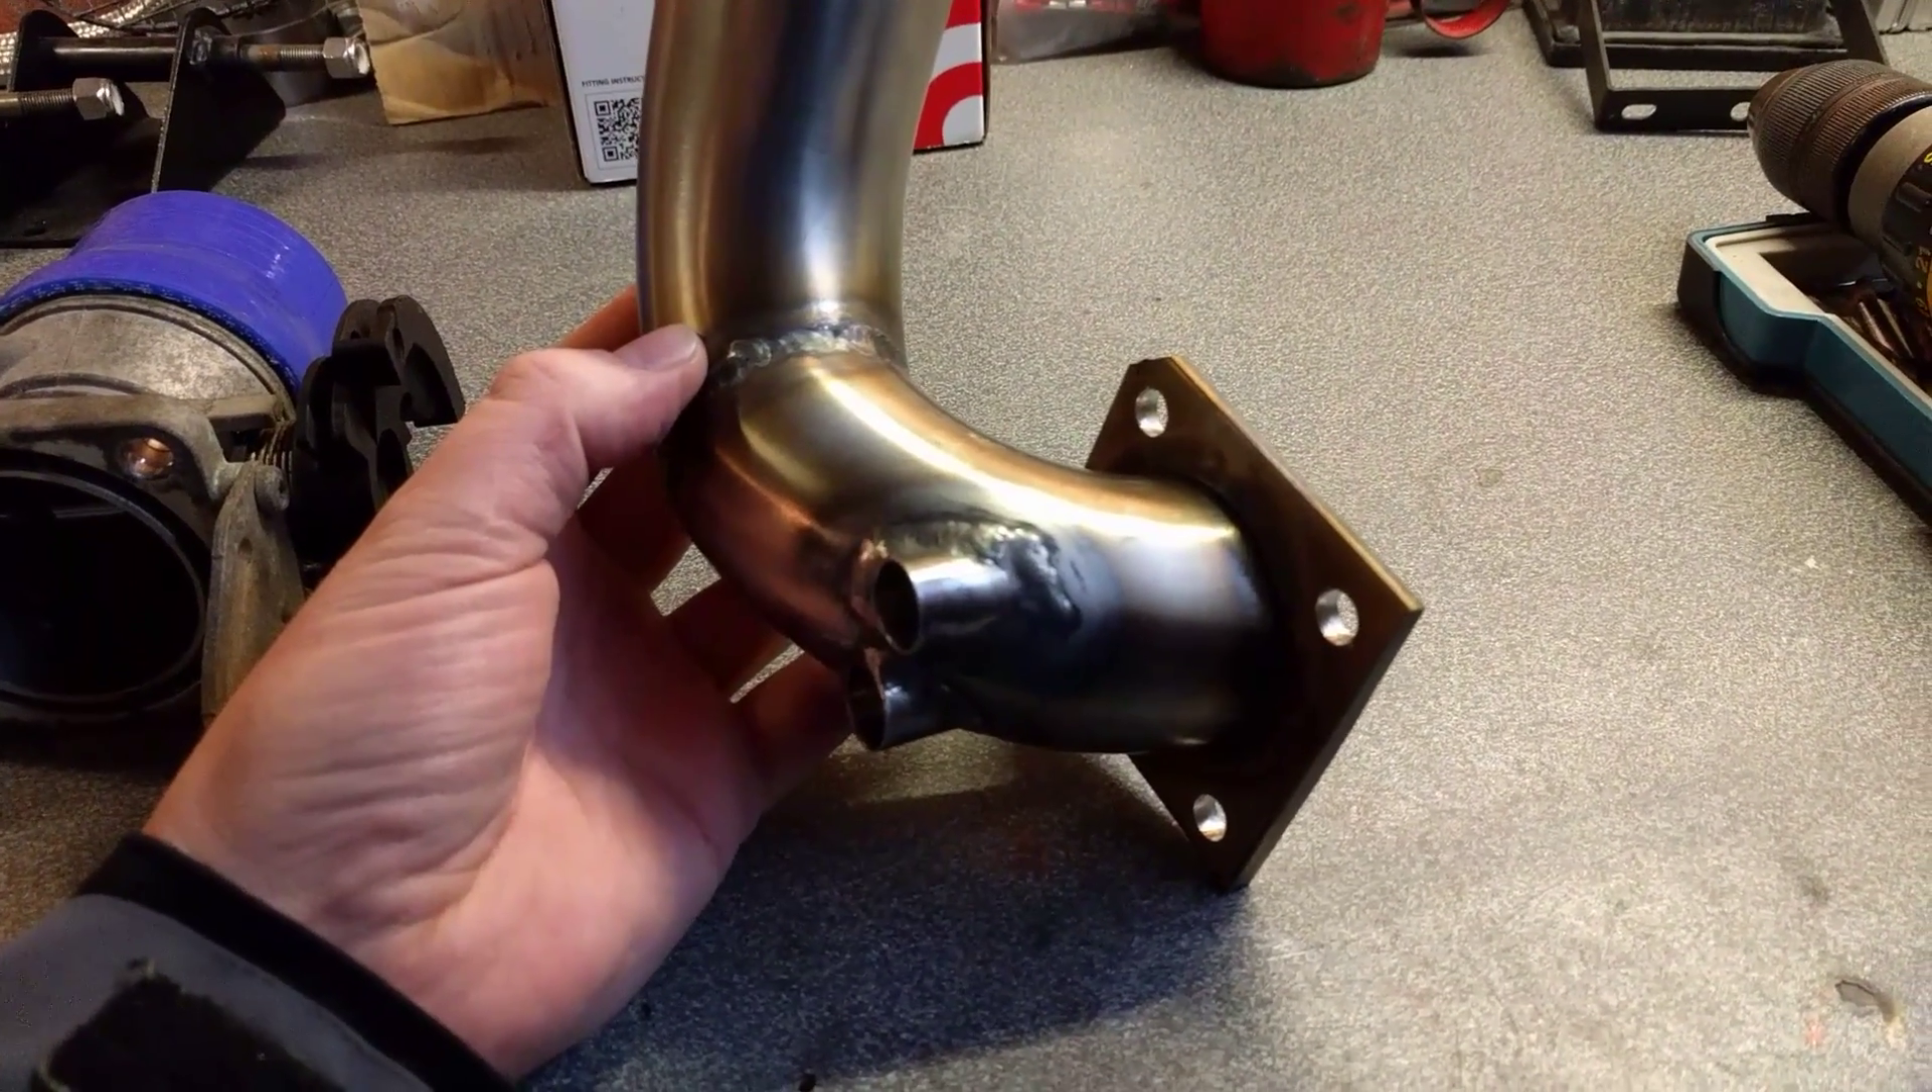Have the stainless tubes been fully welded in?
Yes.